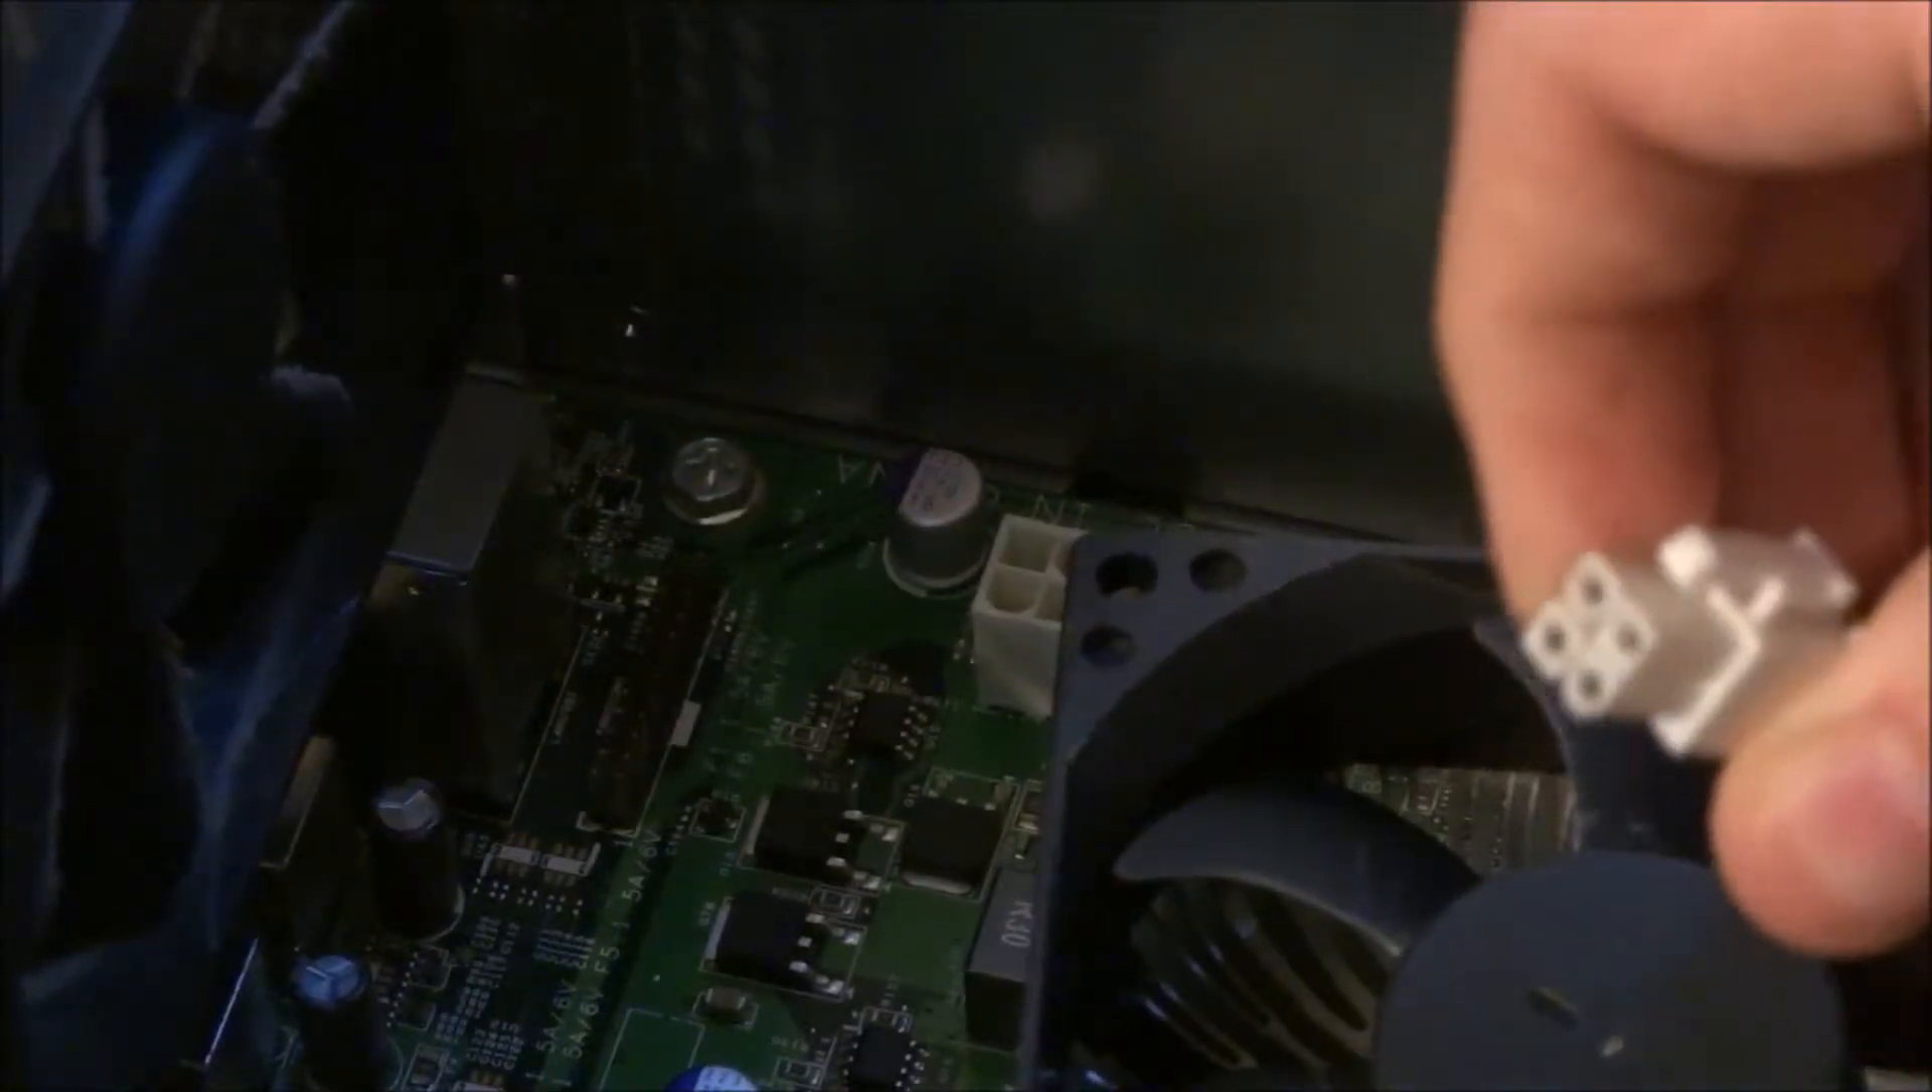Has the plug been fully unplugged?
Yes.